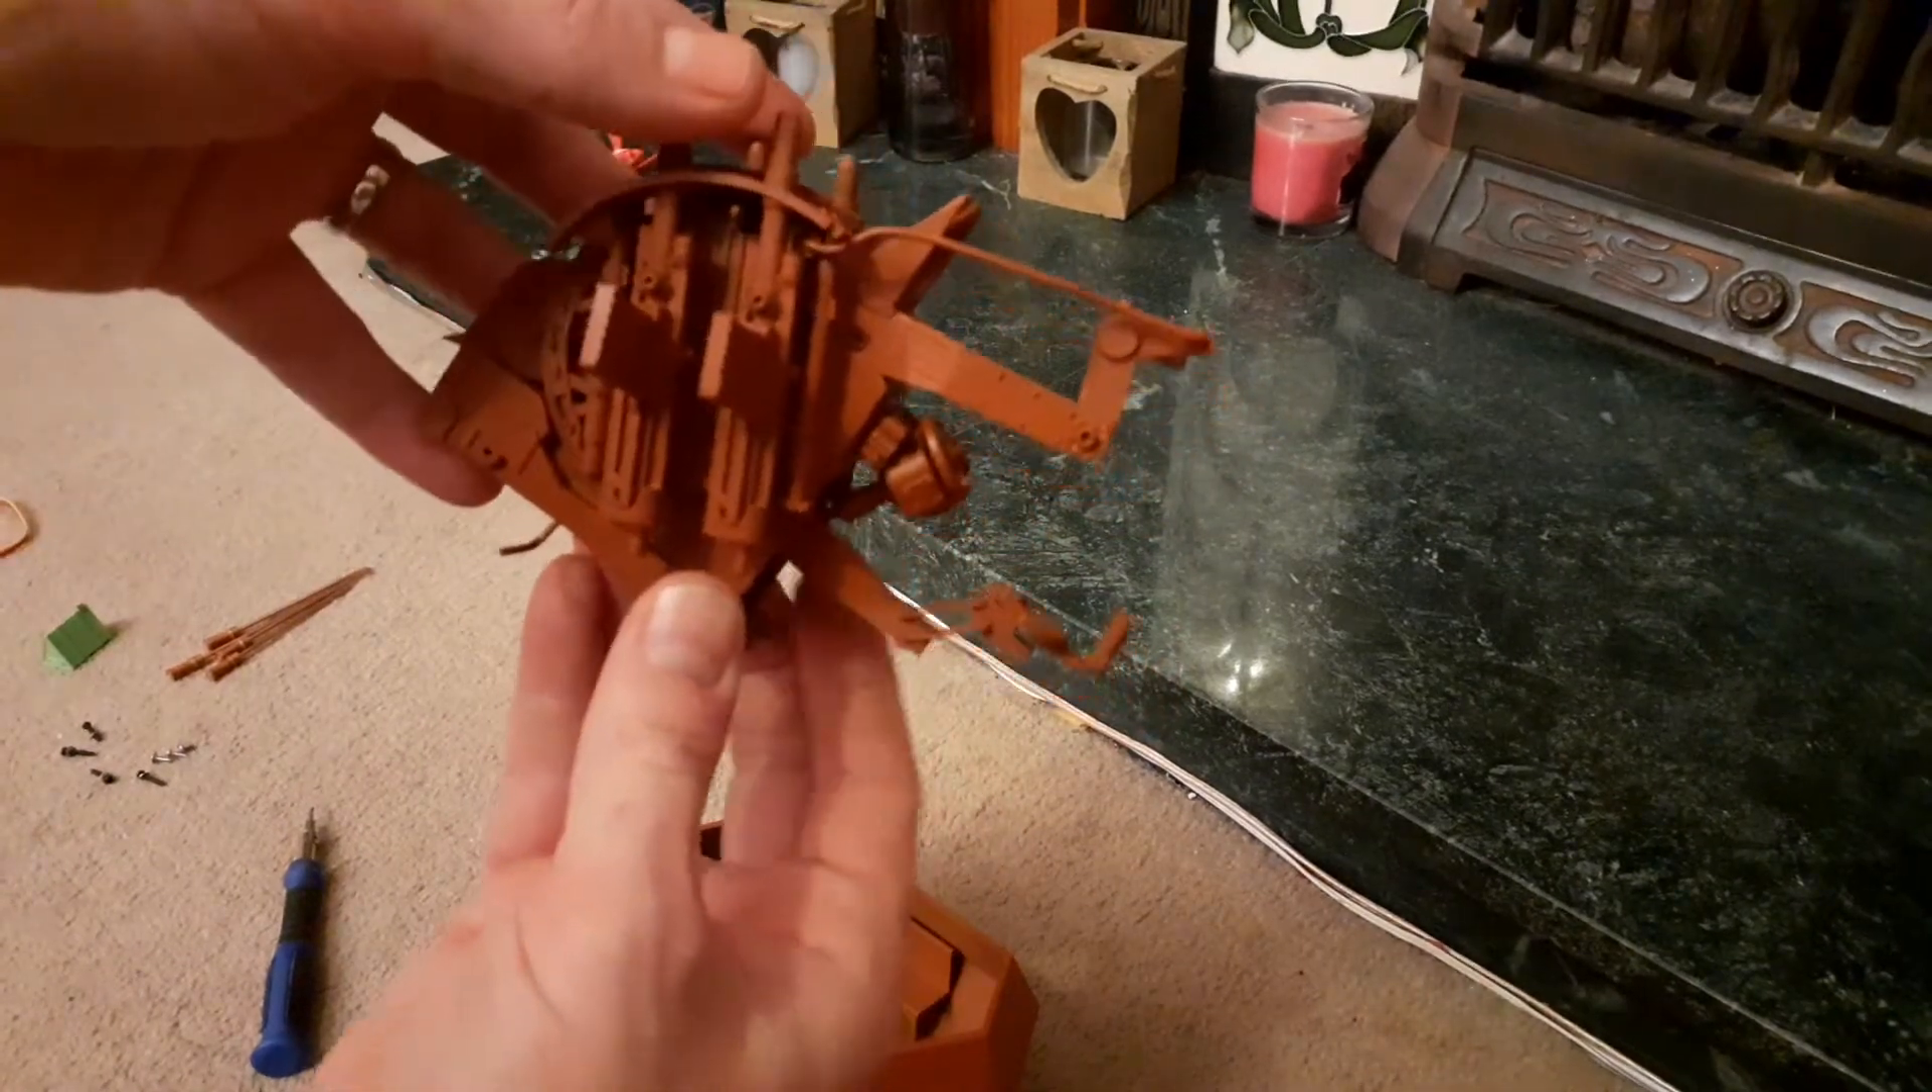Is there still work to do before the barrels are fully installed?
Yes.